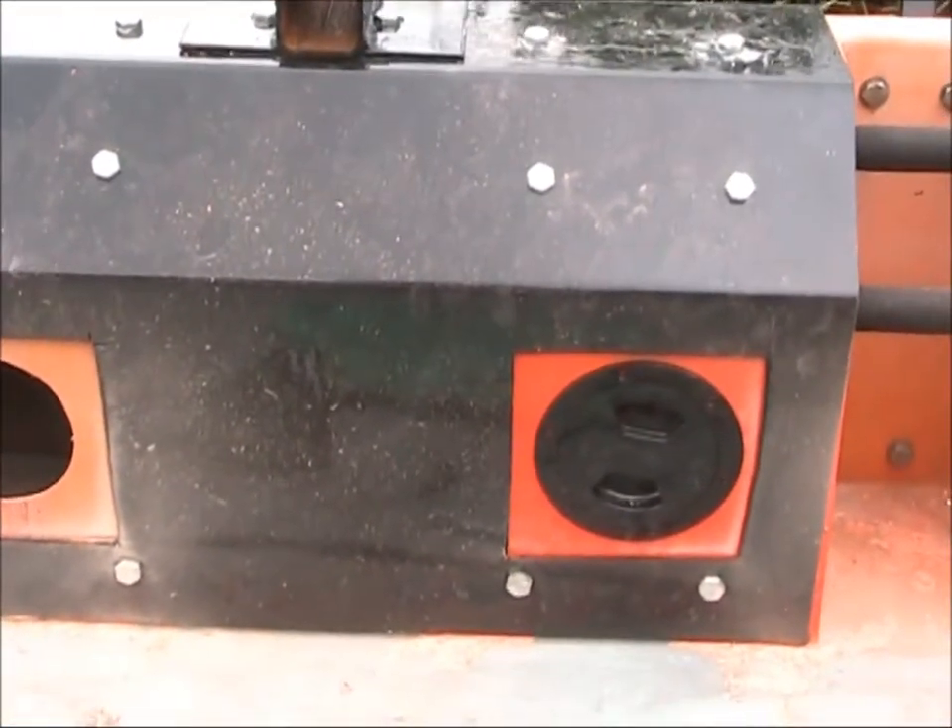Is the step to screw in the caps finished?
No.